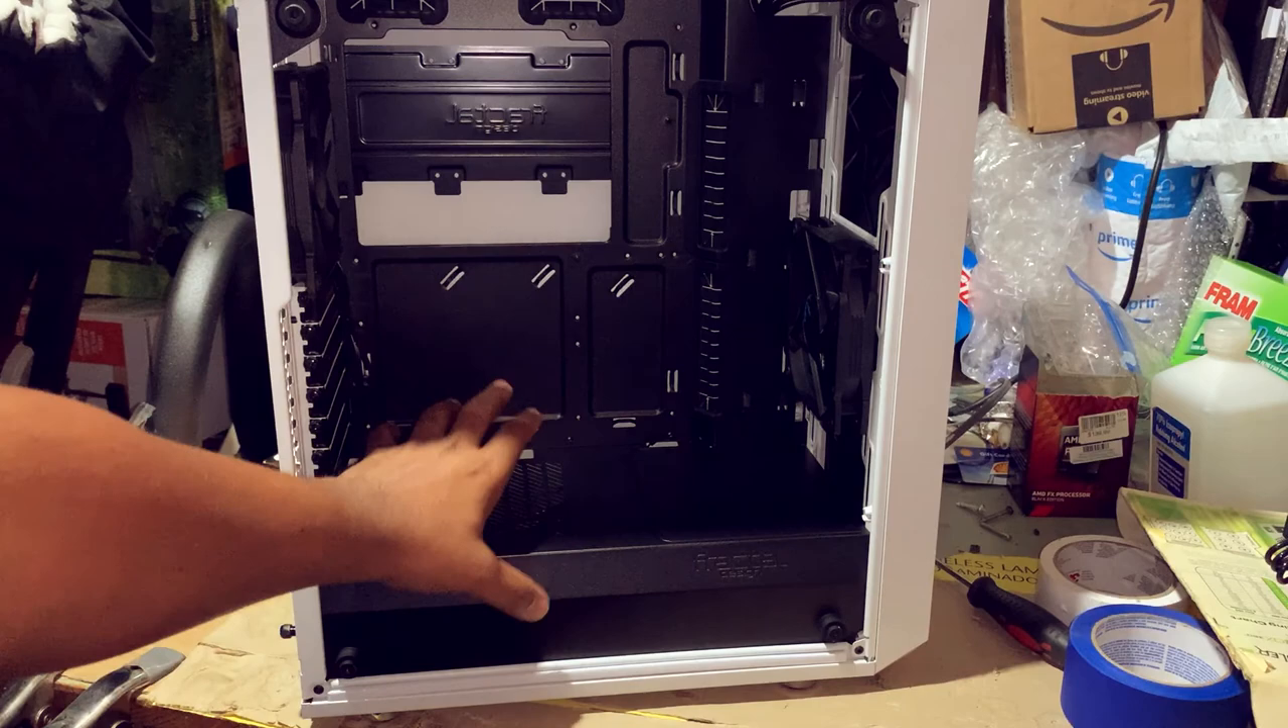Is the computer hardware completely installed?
No.